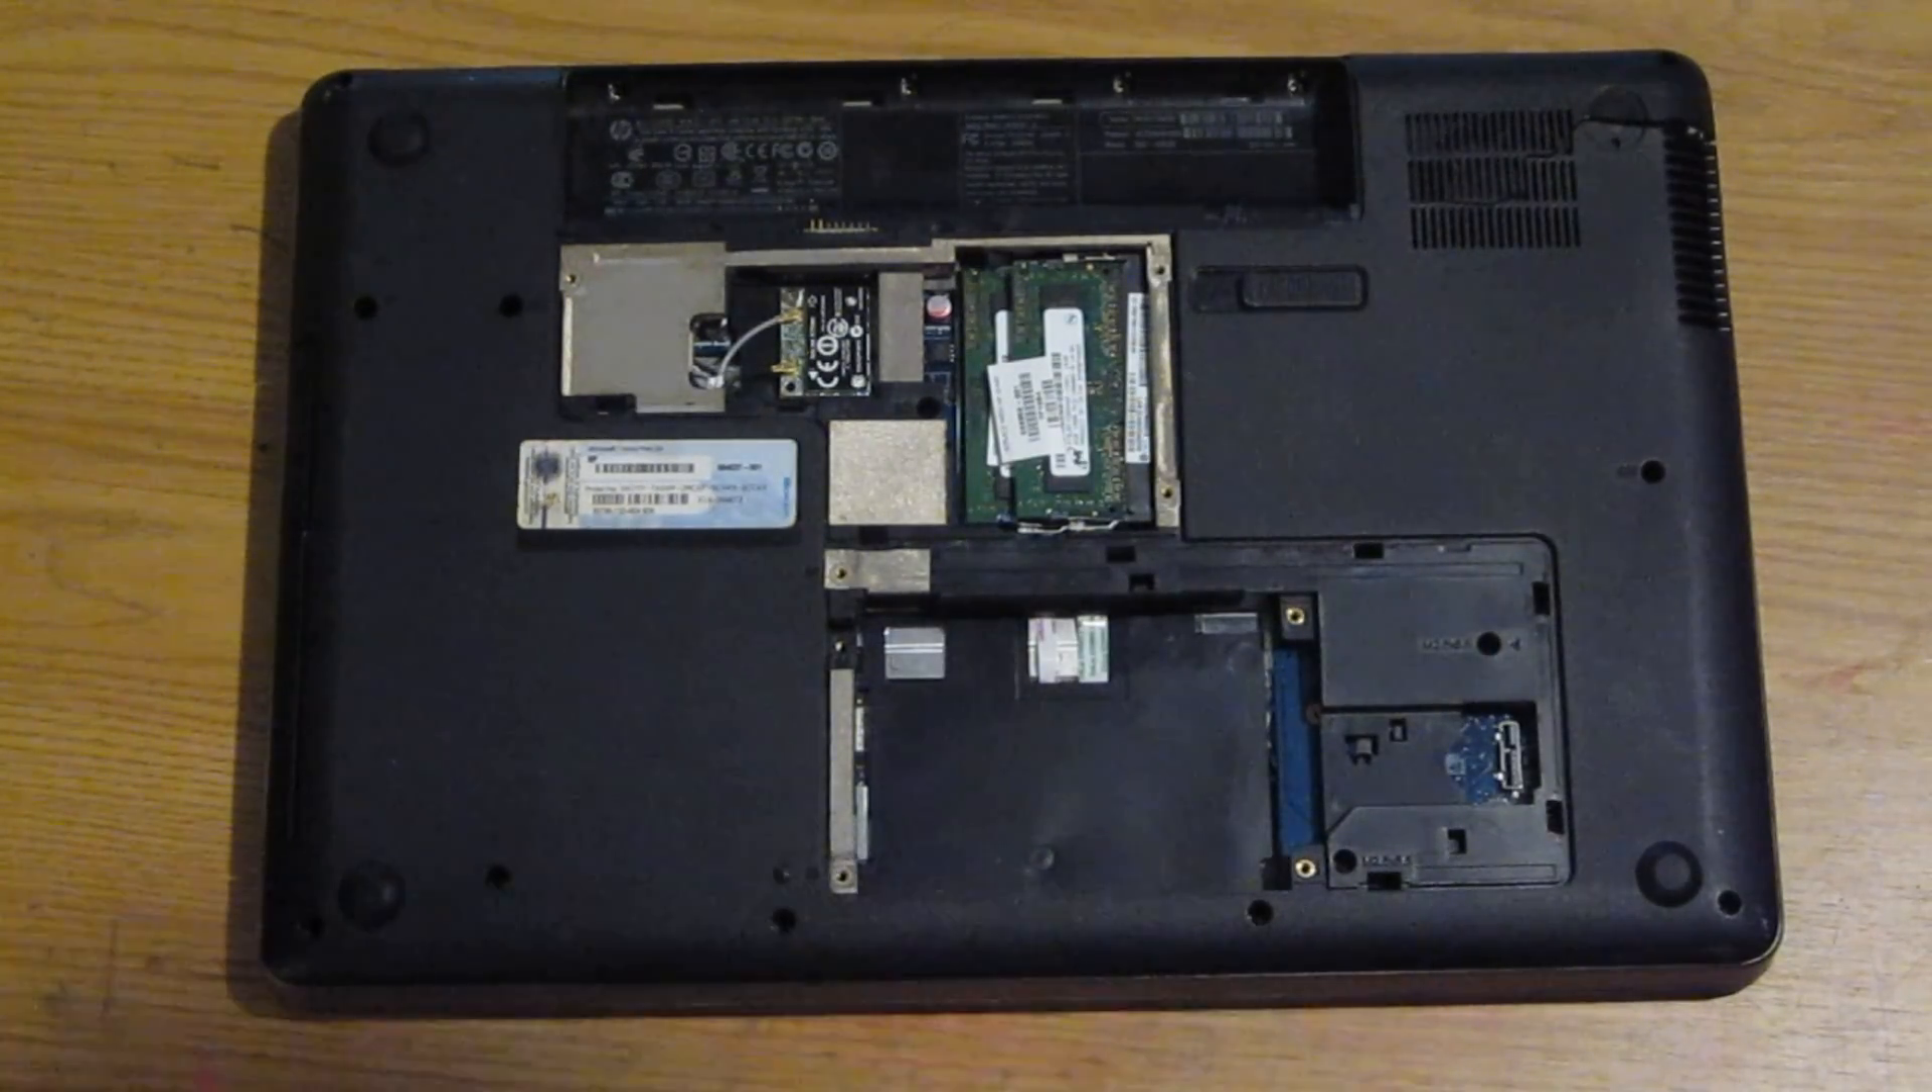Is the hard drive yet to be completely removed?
No.